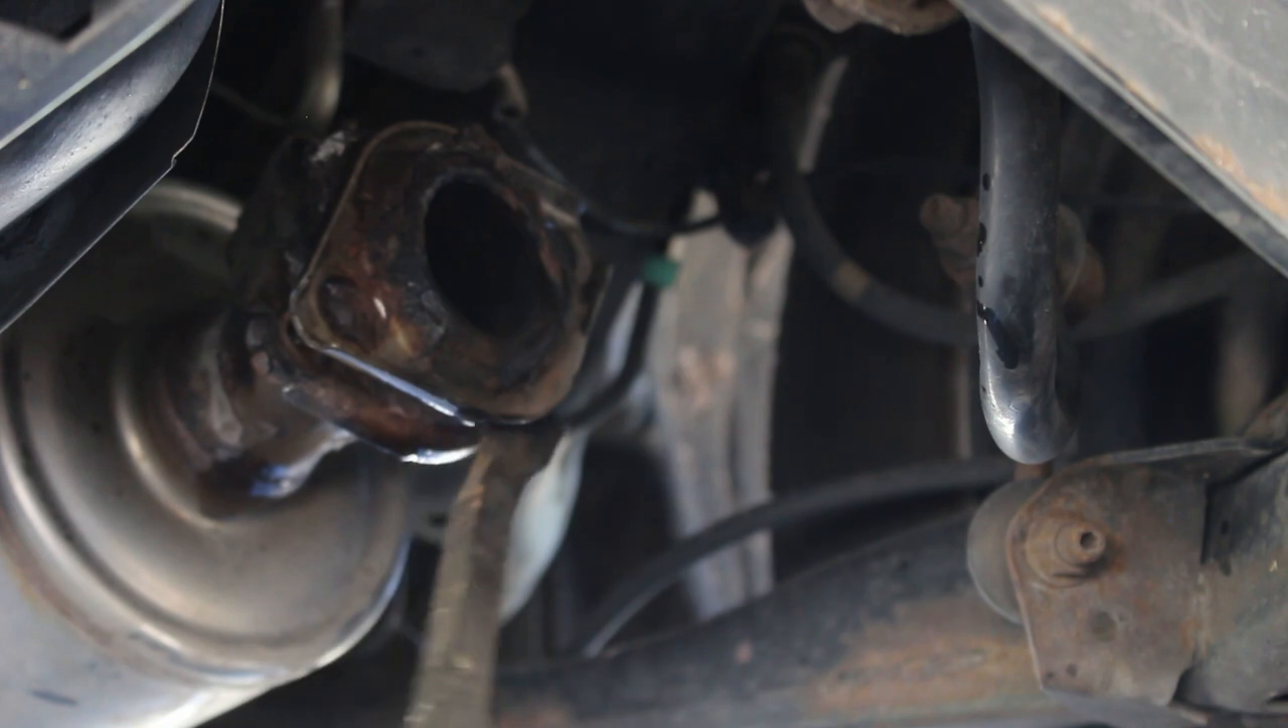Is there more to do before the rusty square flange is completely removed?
Yes.